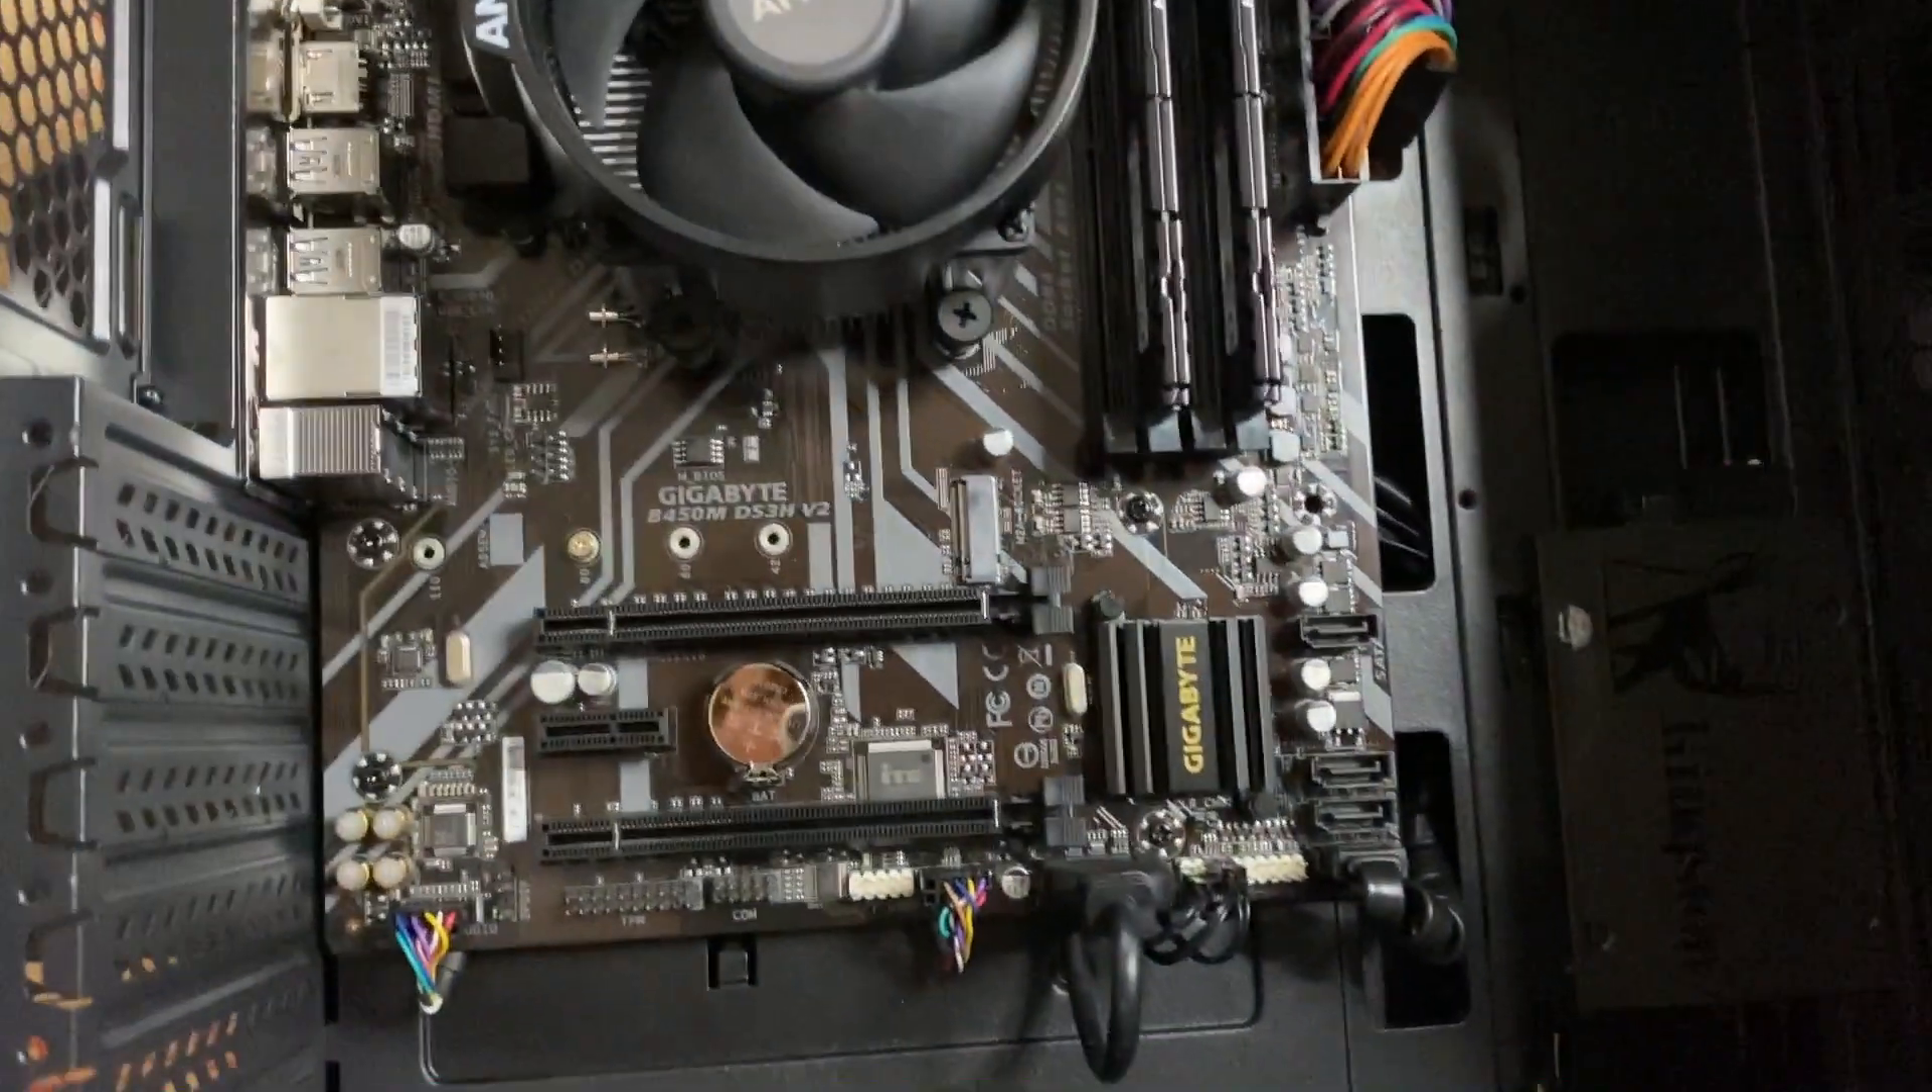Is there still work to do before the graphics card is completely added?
Yes.